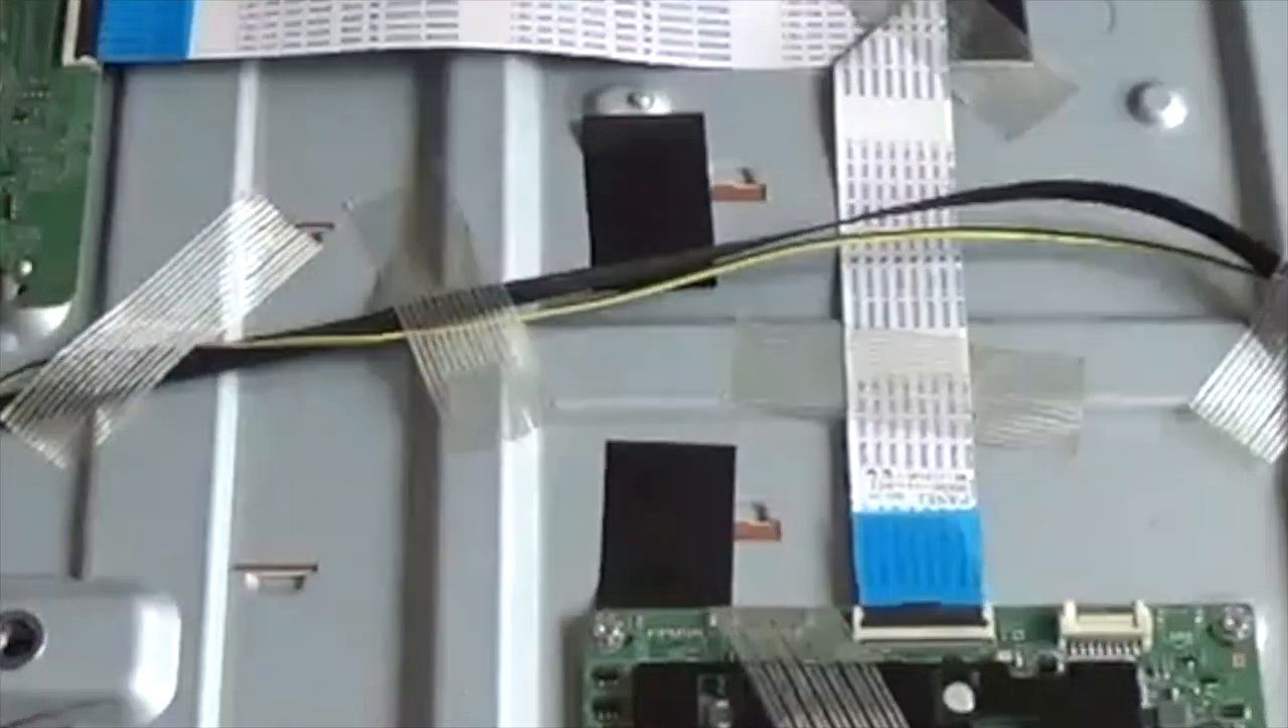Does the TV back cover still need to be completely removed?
No.